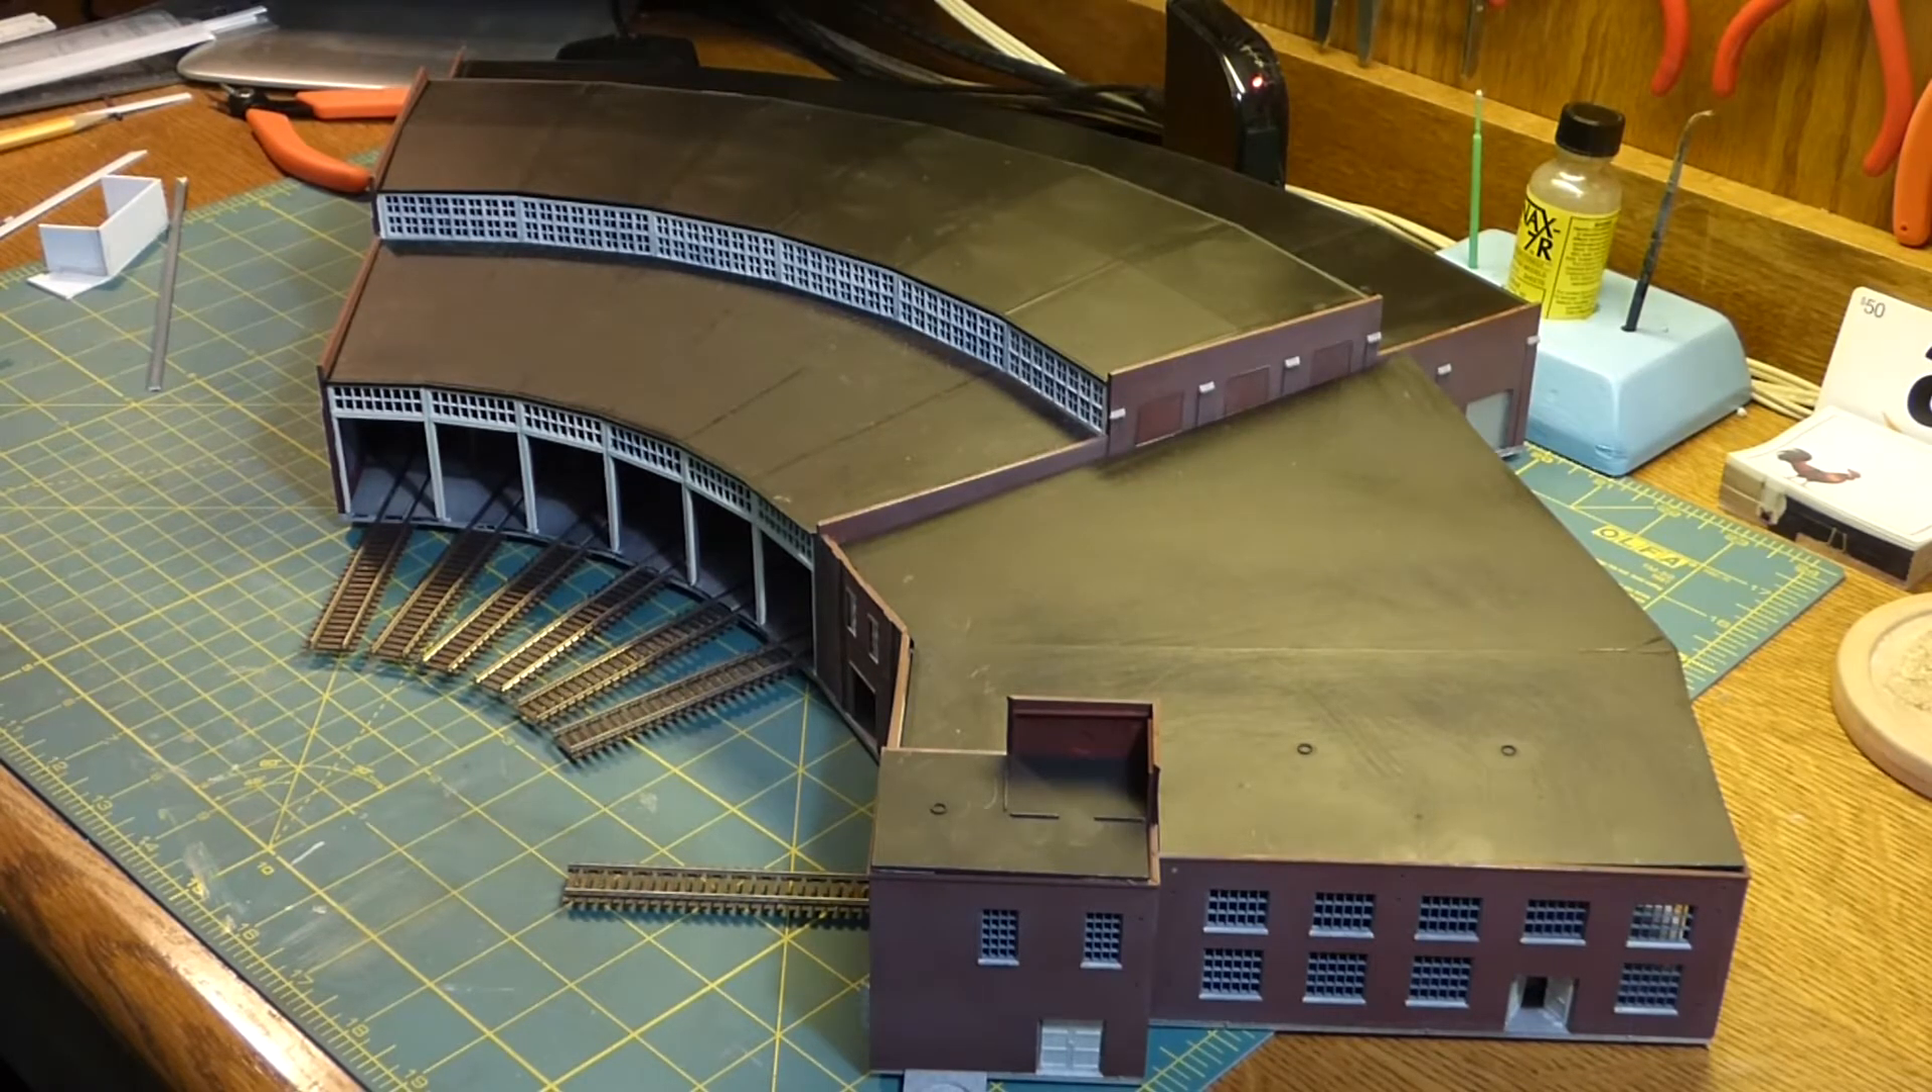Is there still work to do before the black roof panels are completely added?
No.